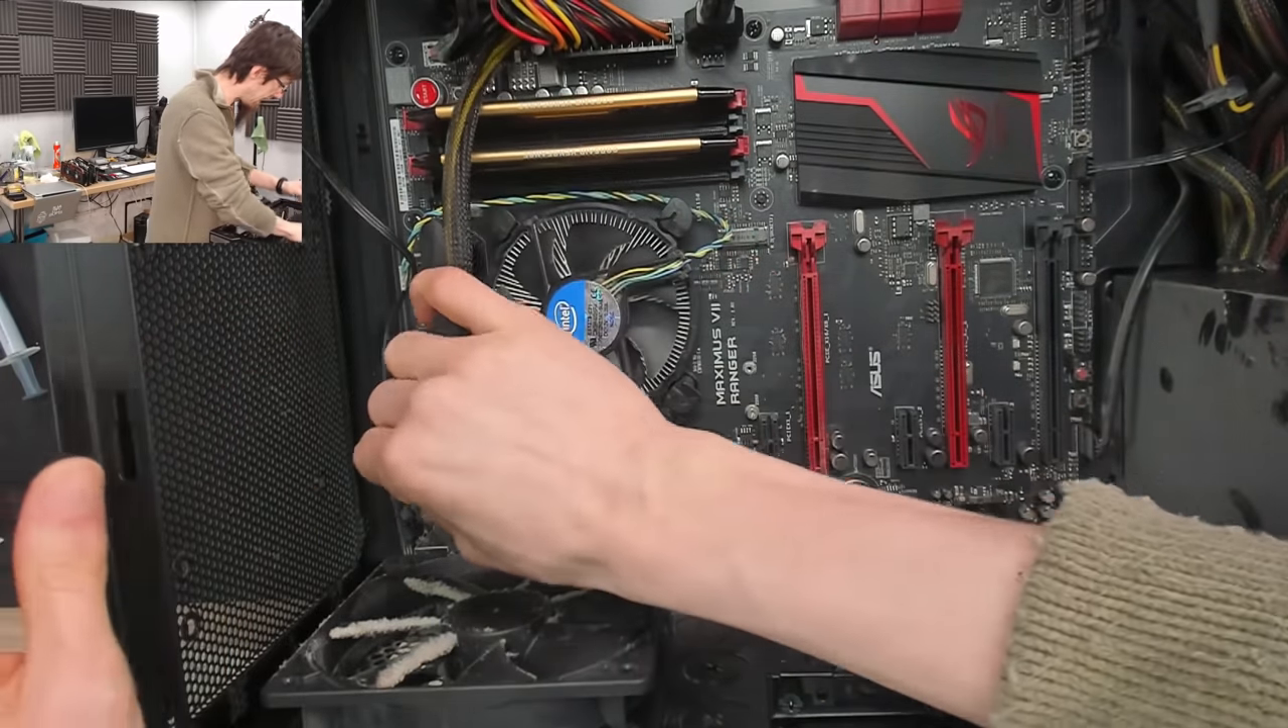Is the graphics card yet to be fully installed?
Yes.